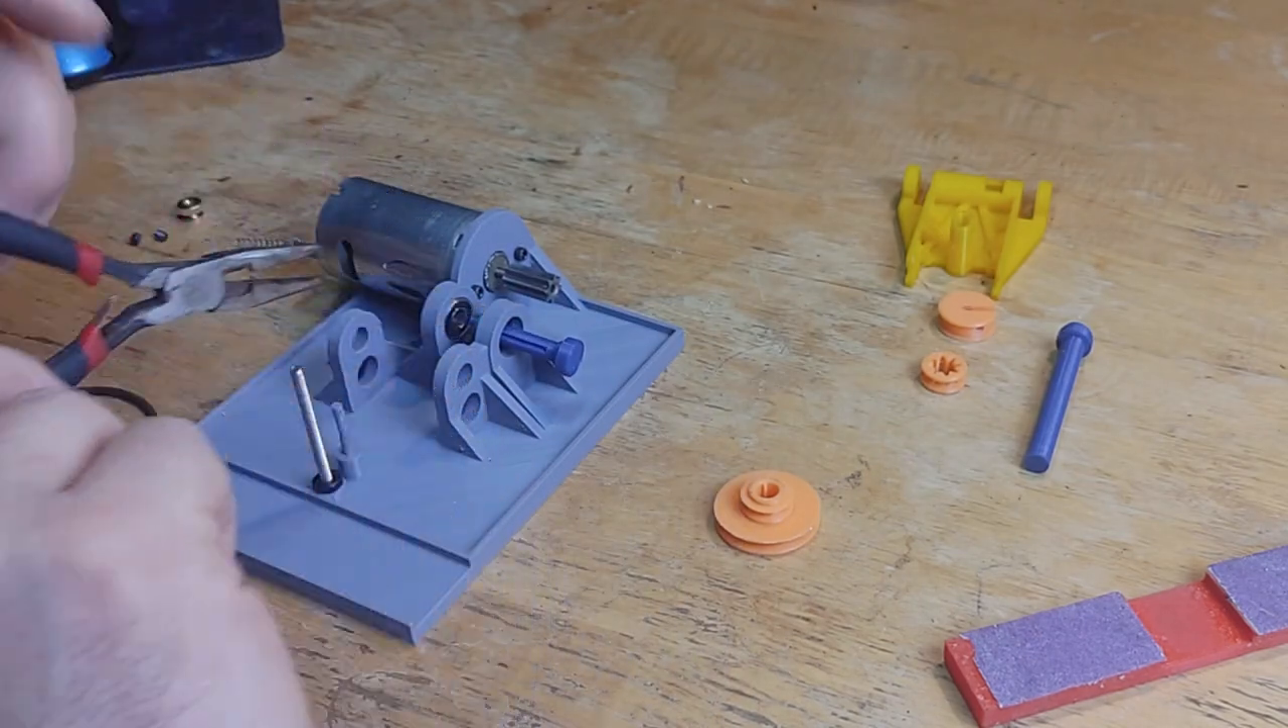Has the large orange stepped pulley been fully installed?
No.